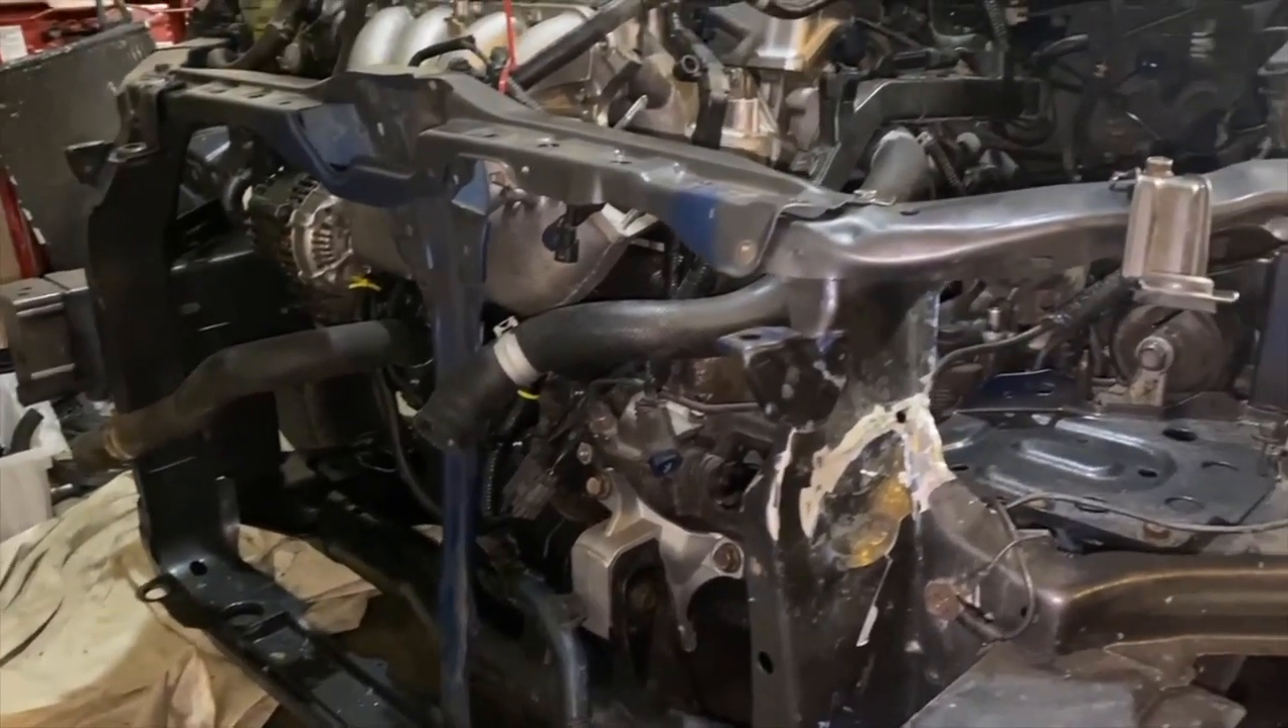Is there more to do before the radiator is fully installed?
Yes.